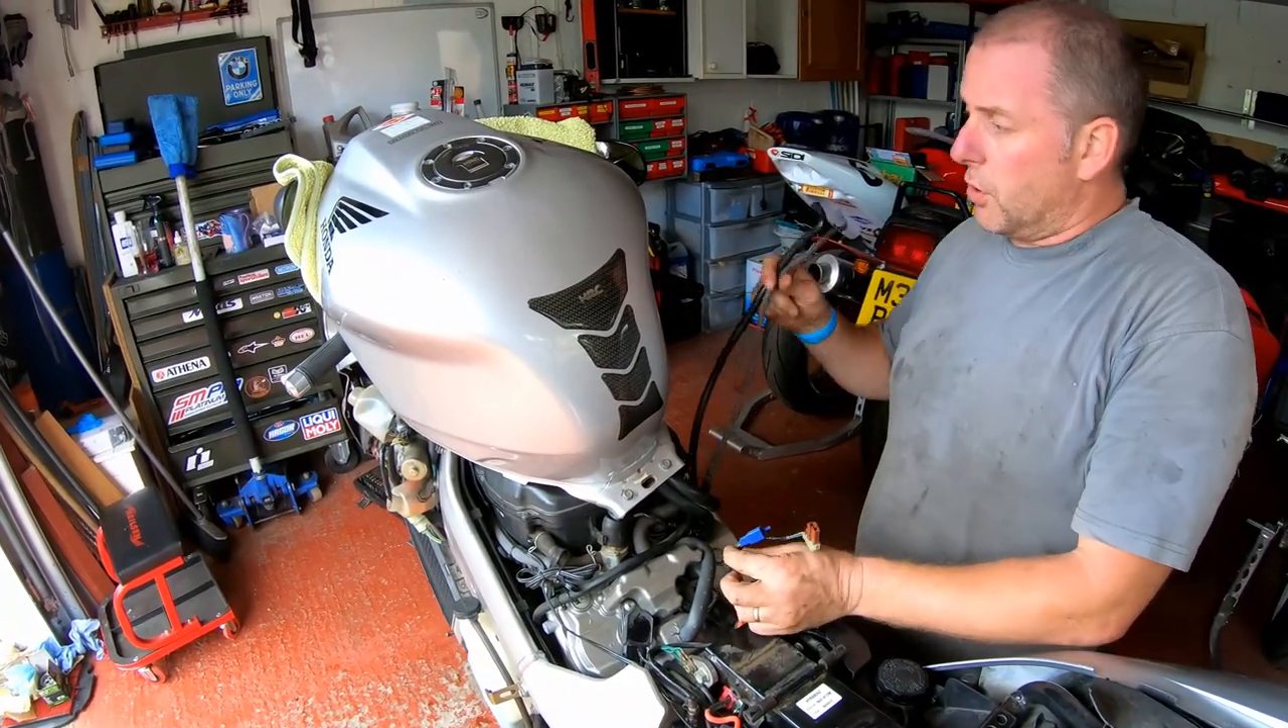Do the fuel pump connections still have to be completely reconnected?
Yes.